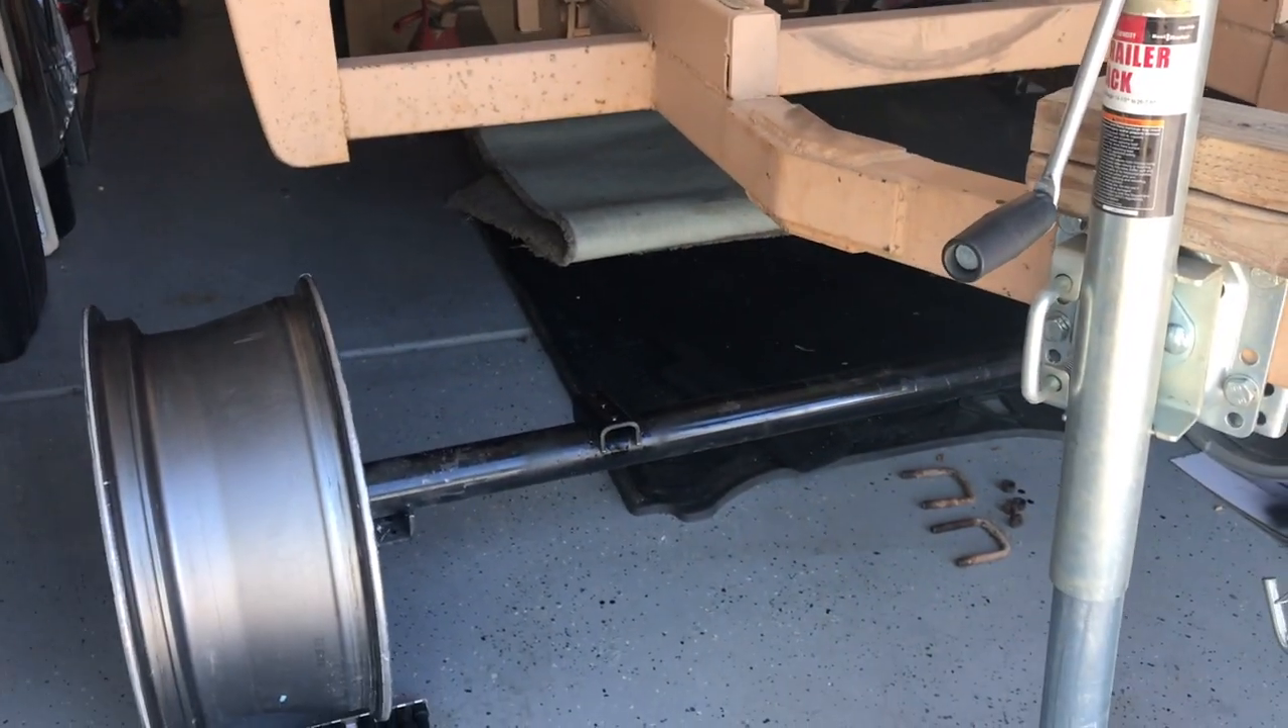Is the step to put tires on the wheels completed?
No.